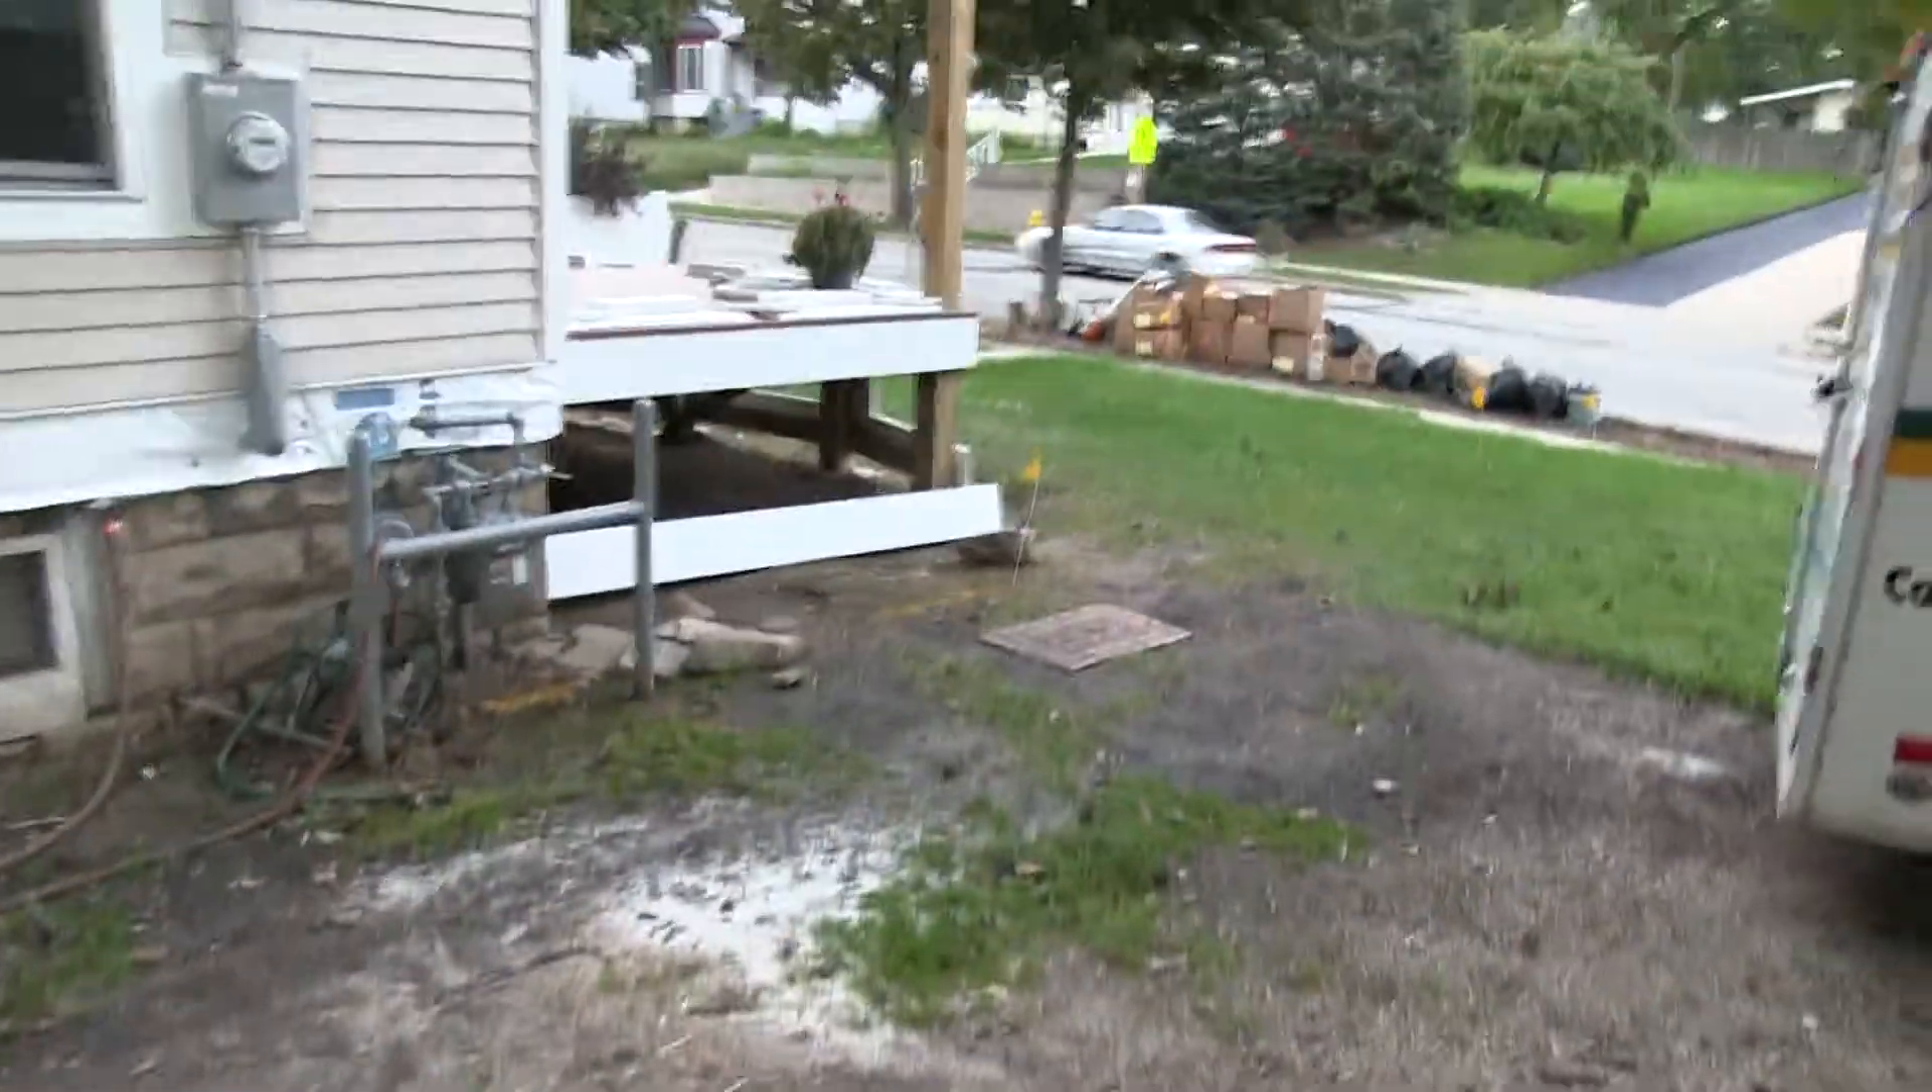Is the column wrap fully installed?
No.